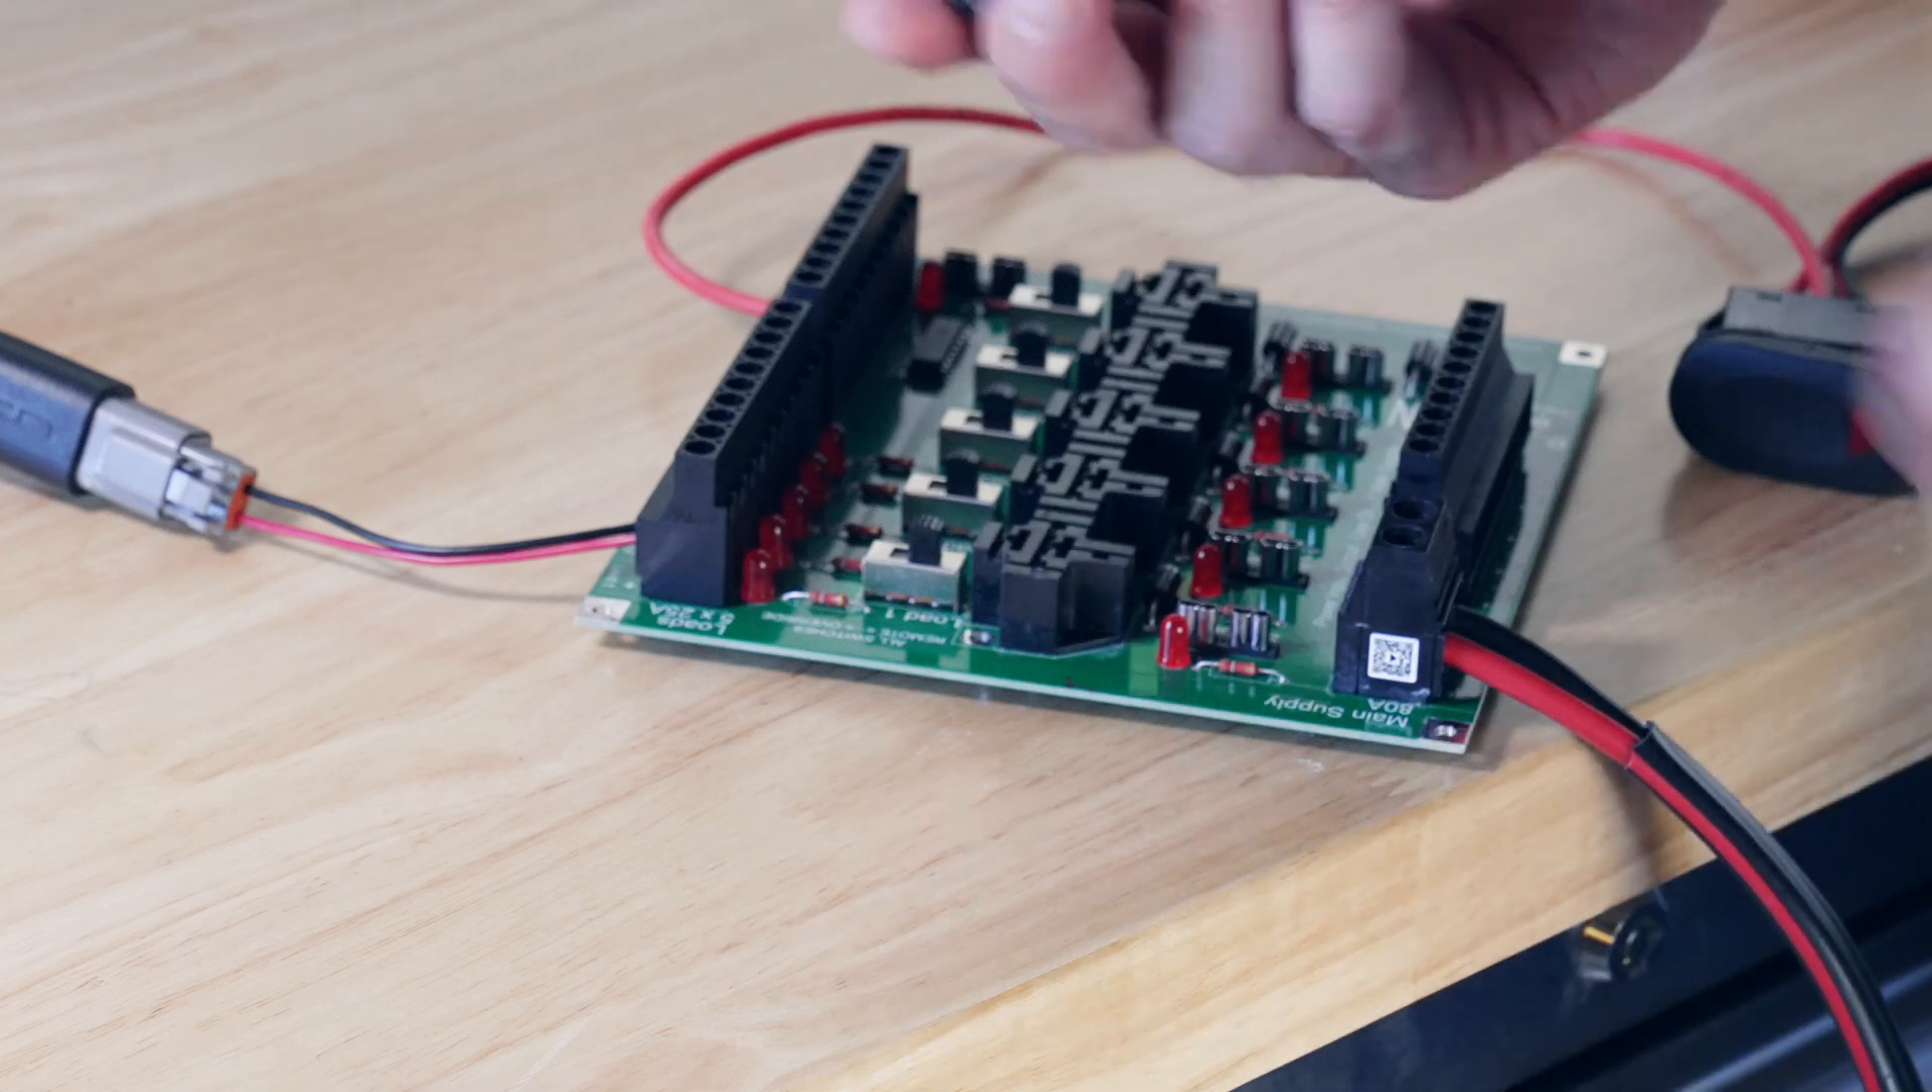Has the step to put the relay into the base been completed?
No.